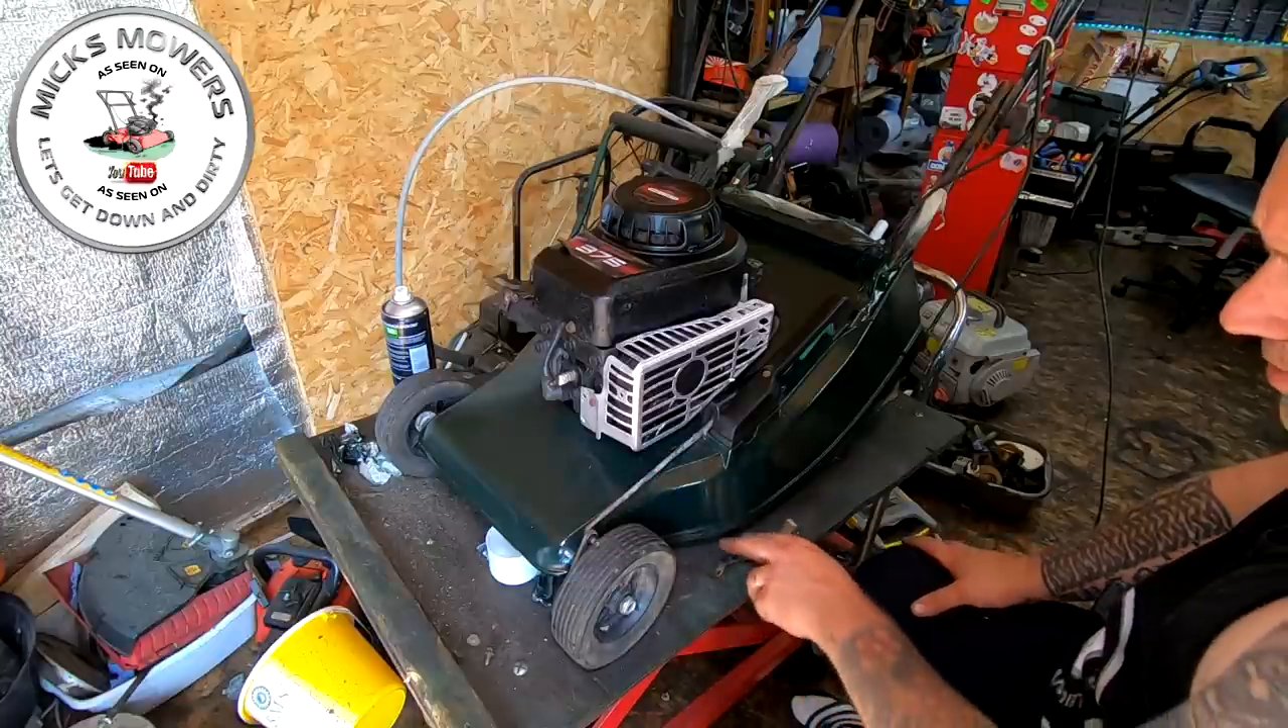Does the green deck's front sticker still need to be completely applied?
Yes.